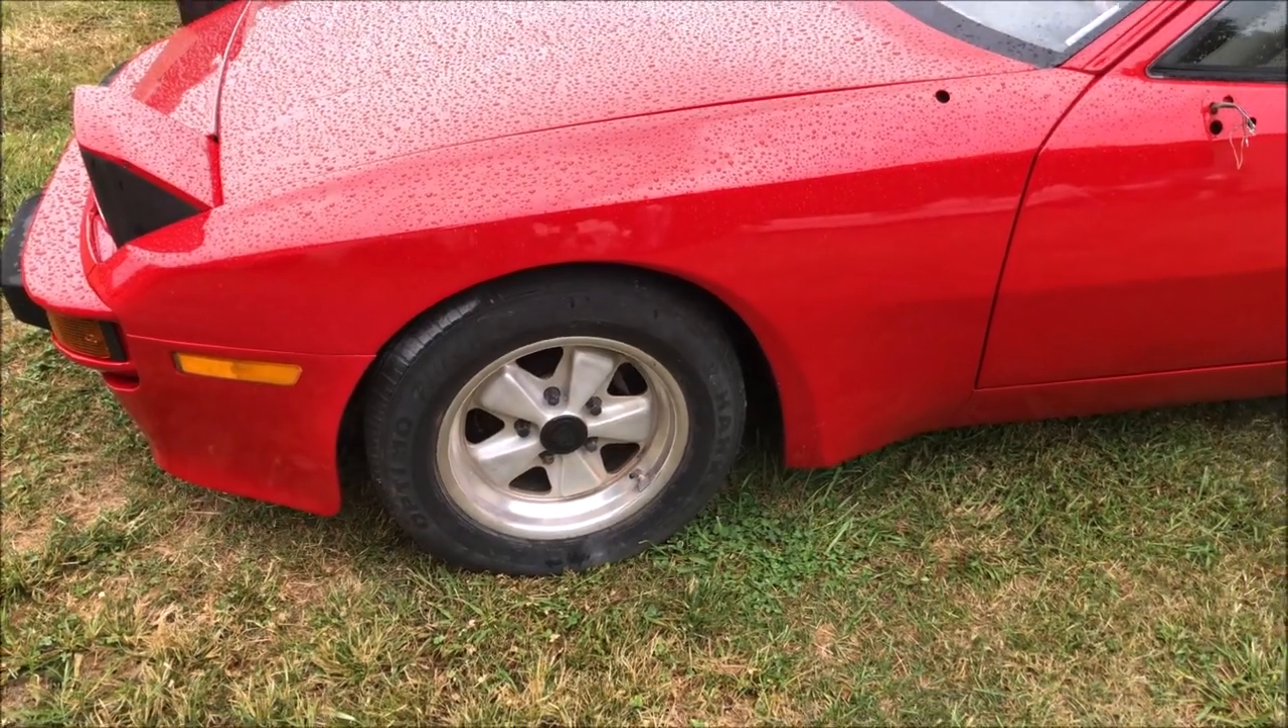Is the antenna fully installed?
No.